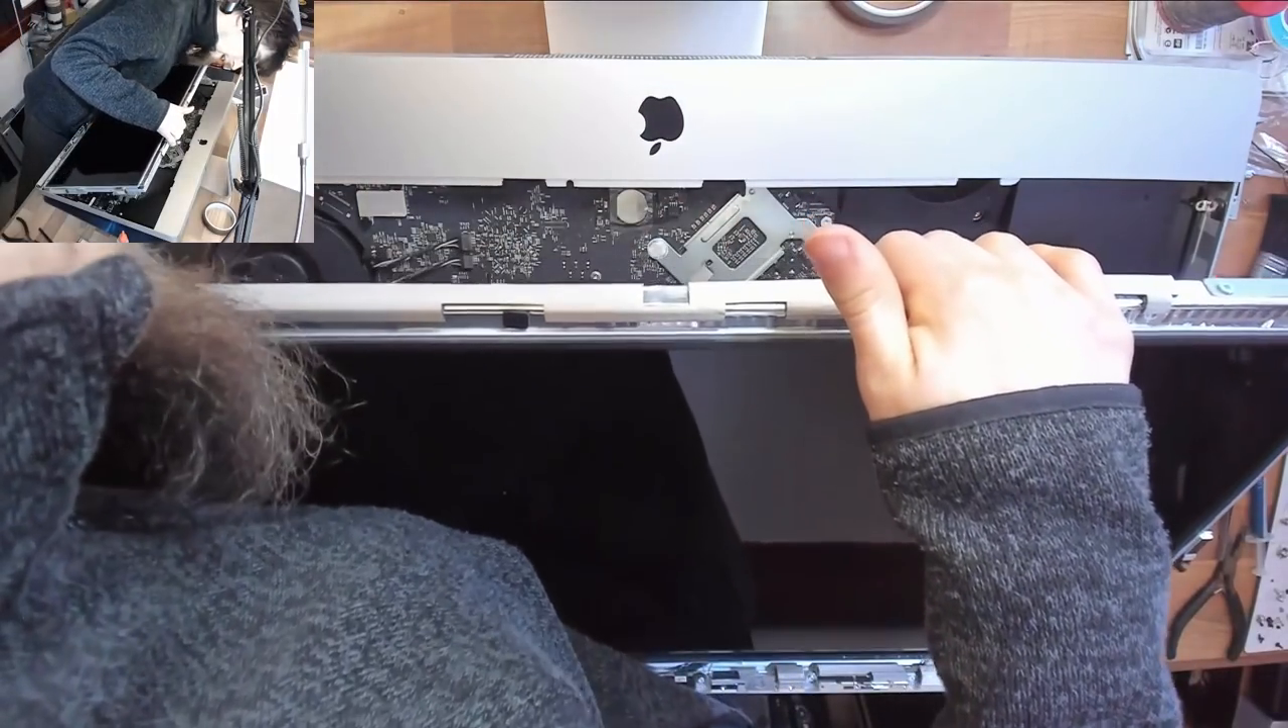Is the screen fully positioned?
No.